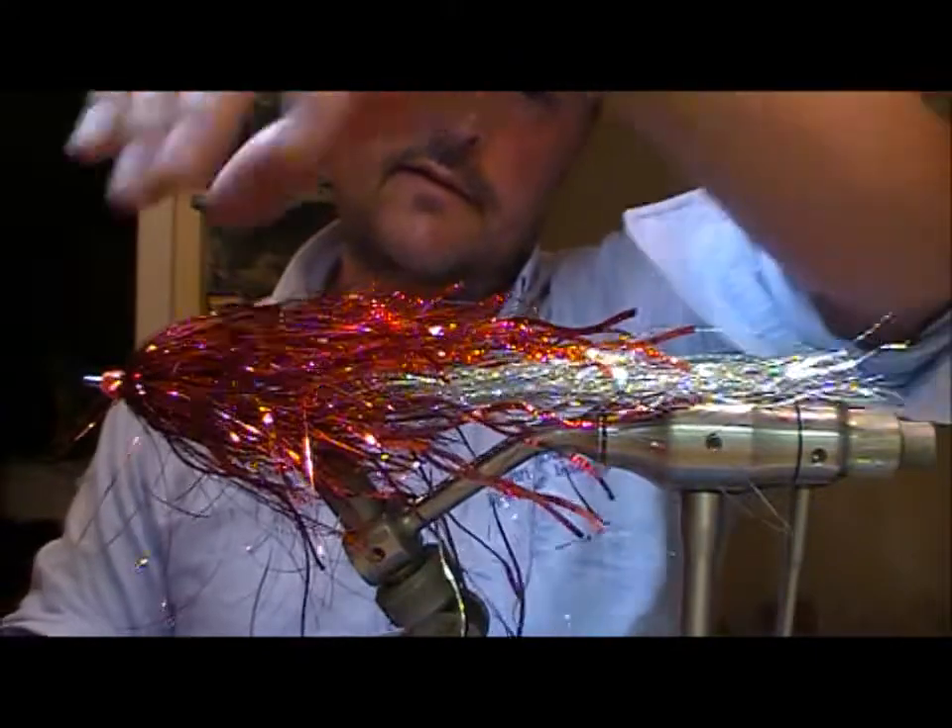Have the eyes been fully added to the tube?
No.